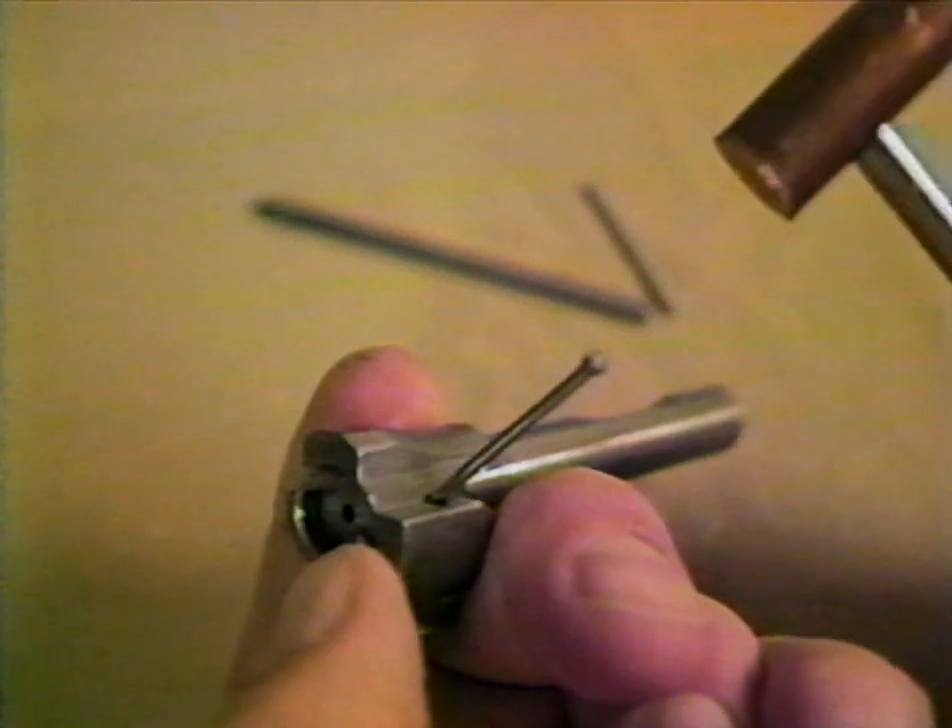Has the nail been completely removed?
No.